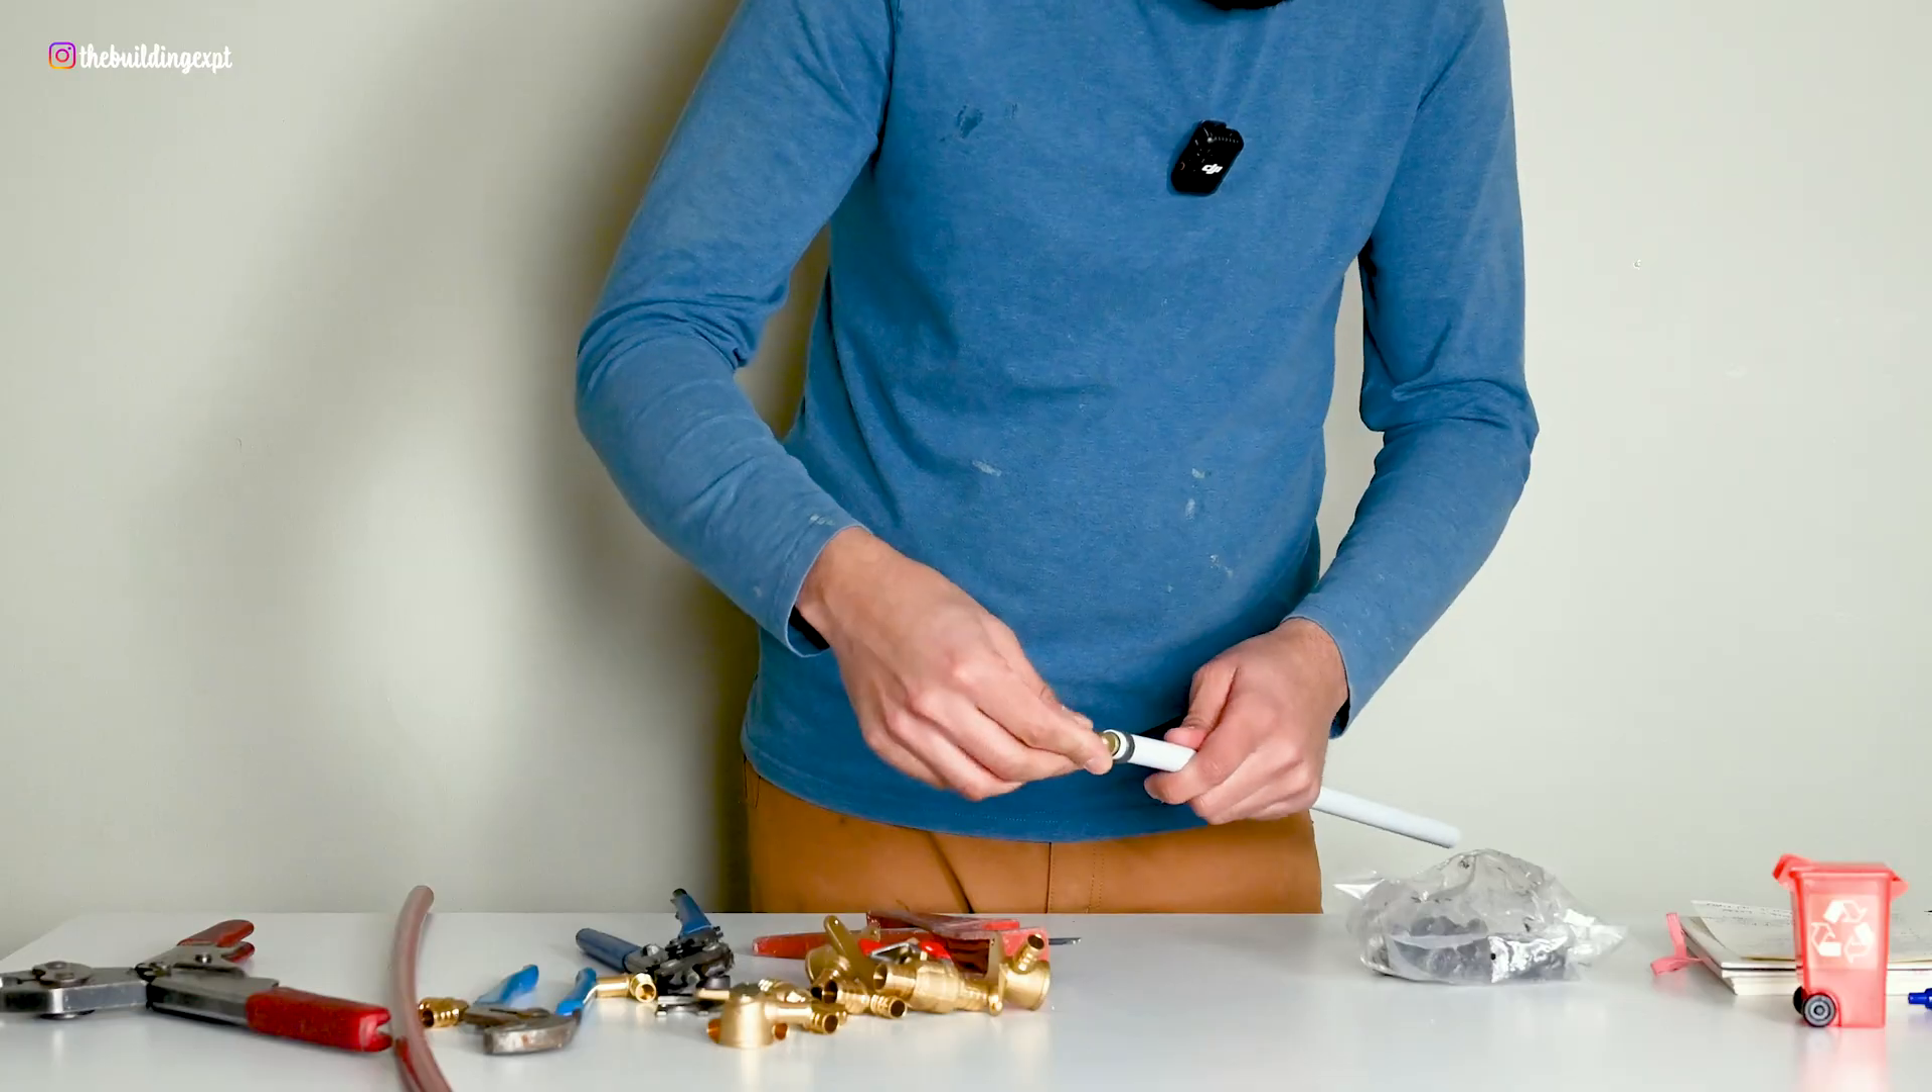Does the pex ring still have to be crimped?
Yes.